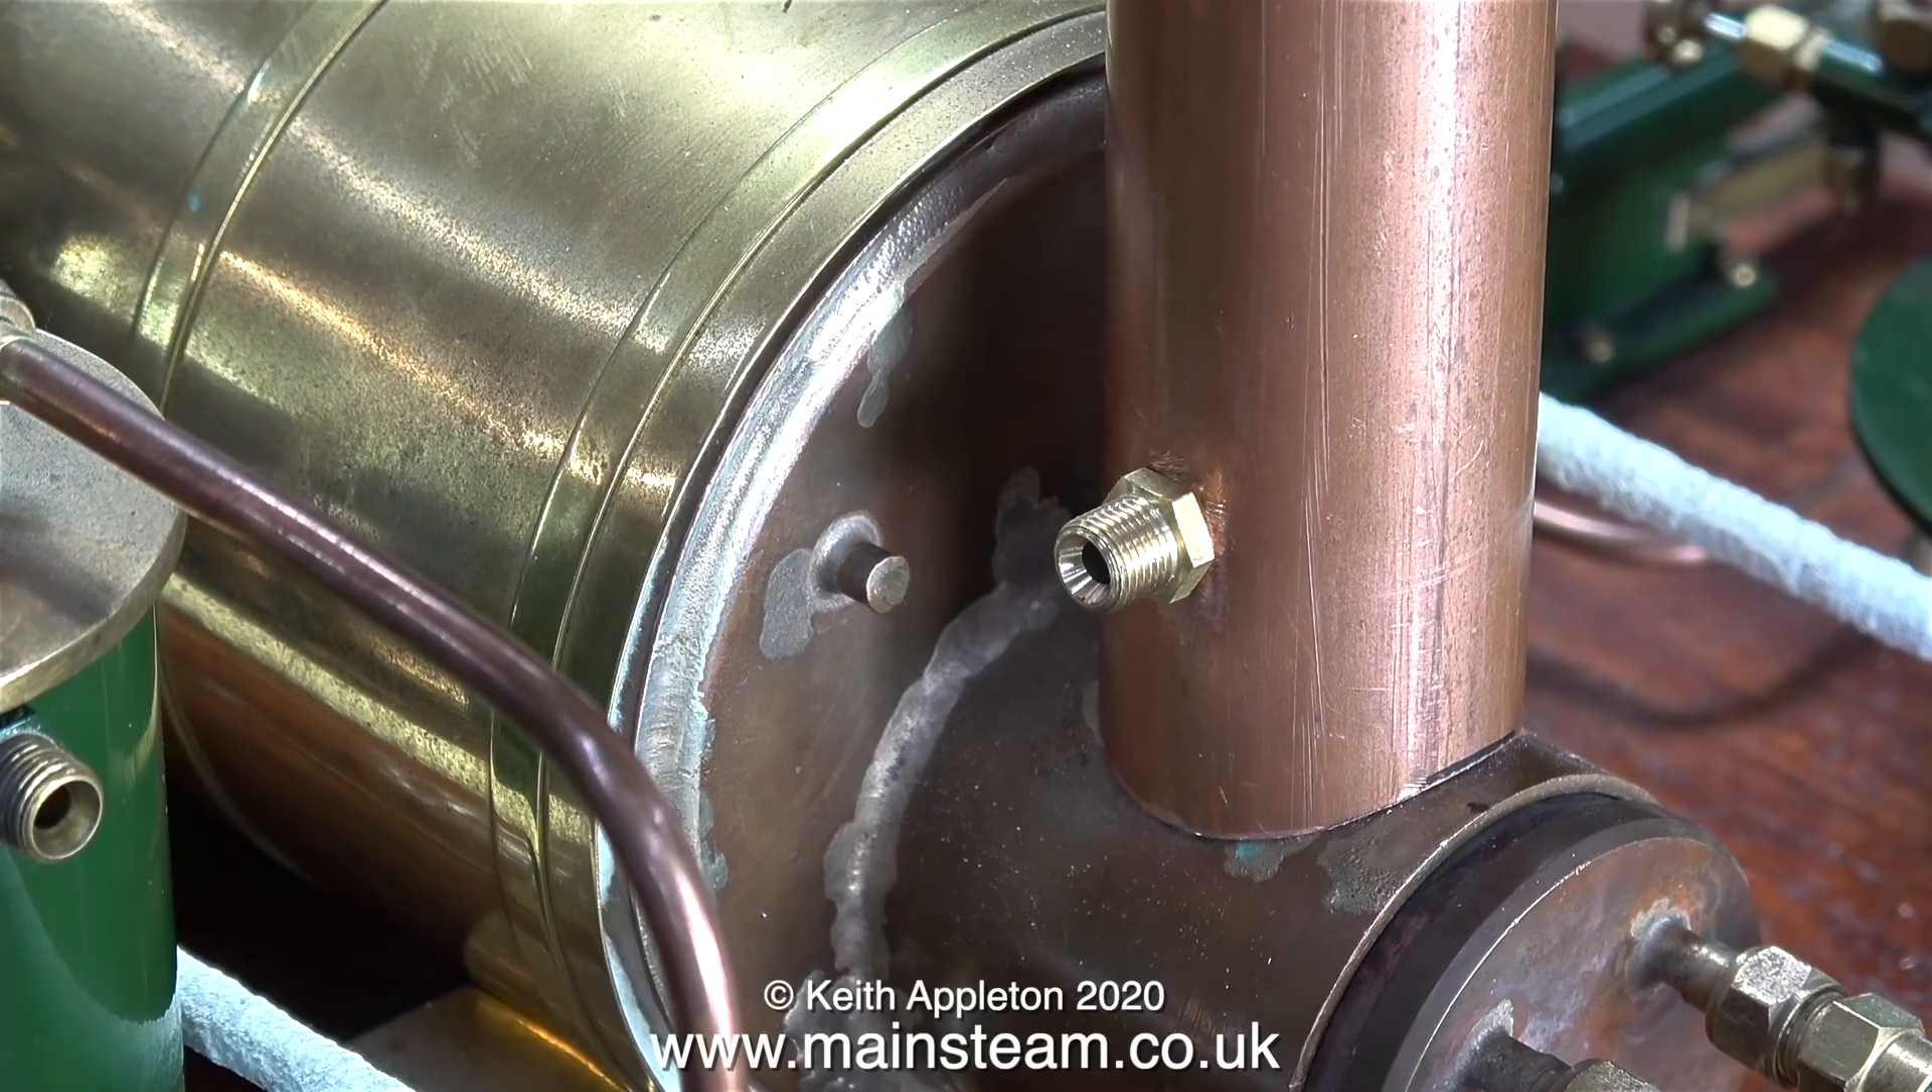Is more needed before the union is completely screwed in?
No.